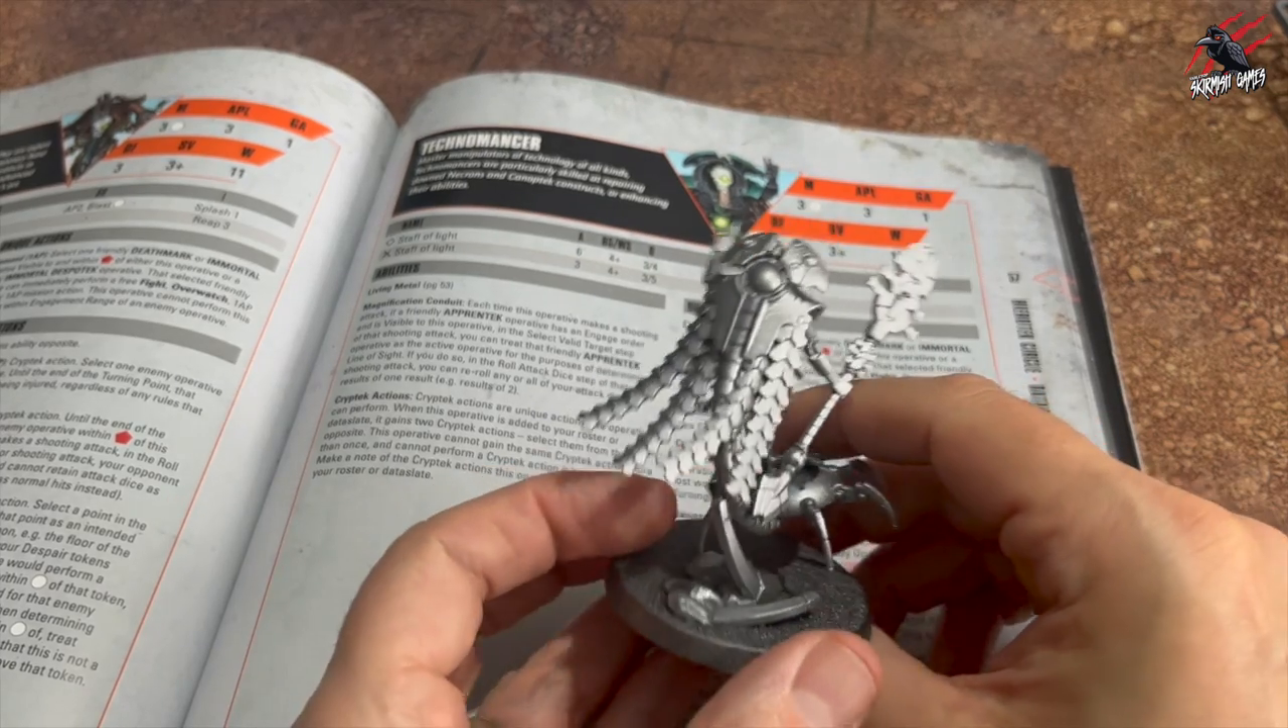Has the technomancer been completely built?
Yes.